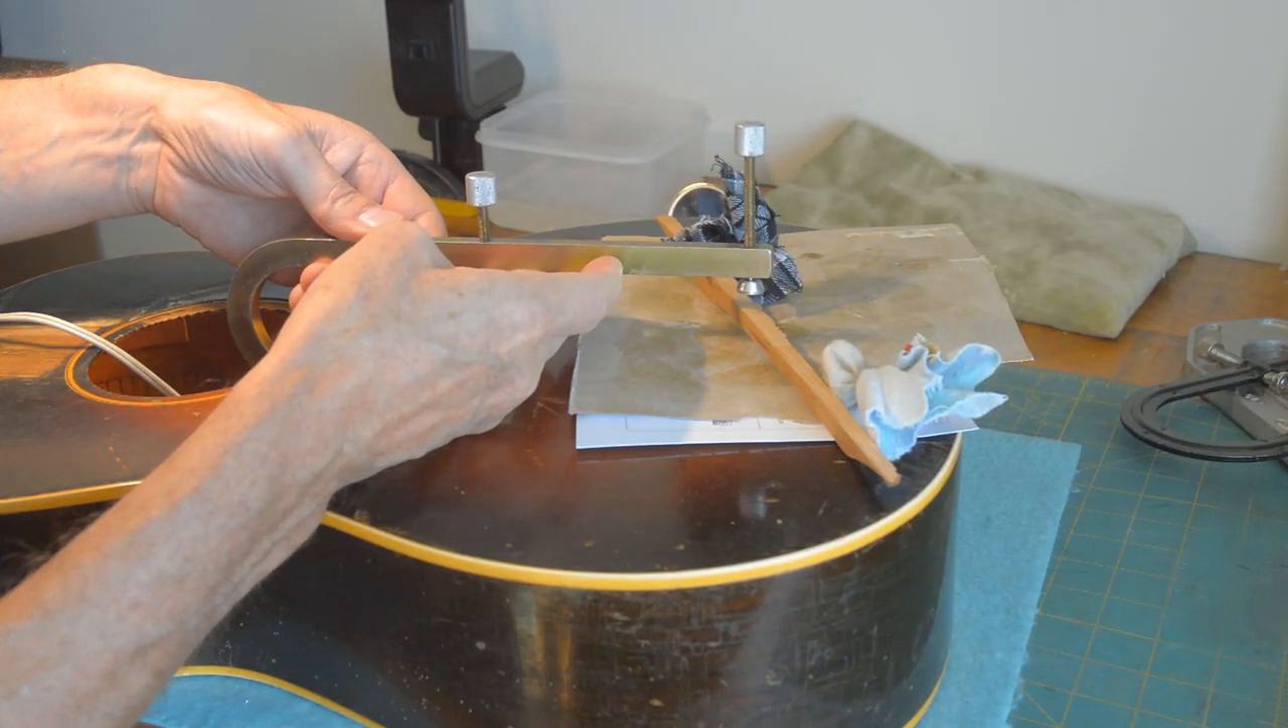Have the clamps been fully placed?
No.